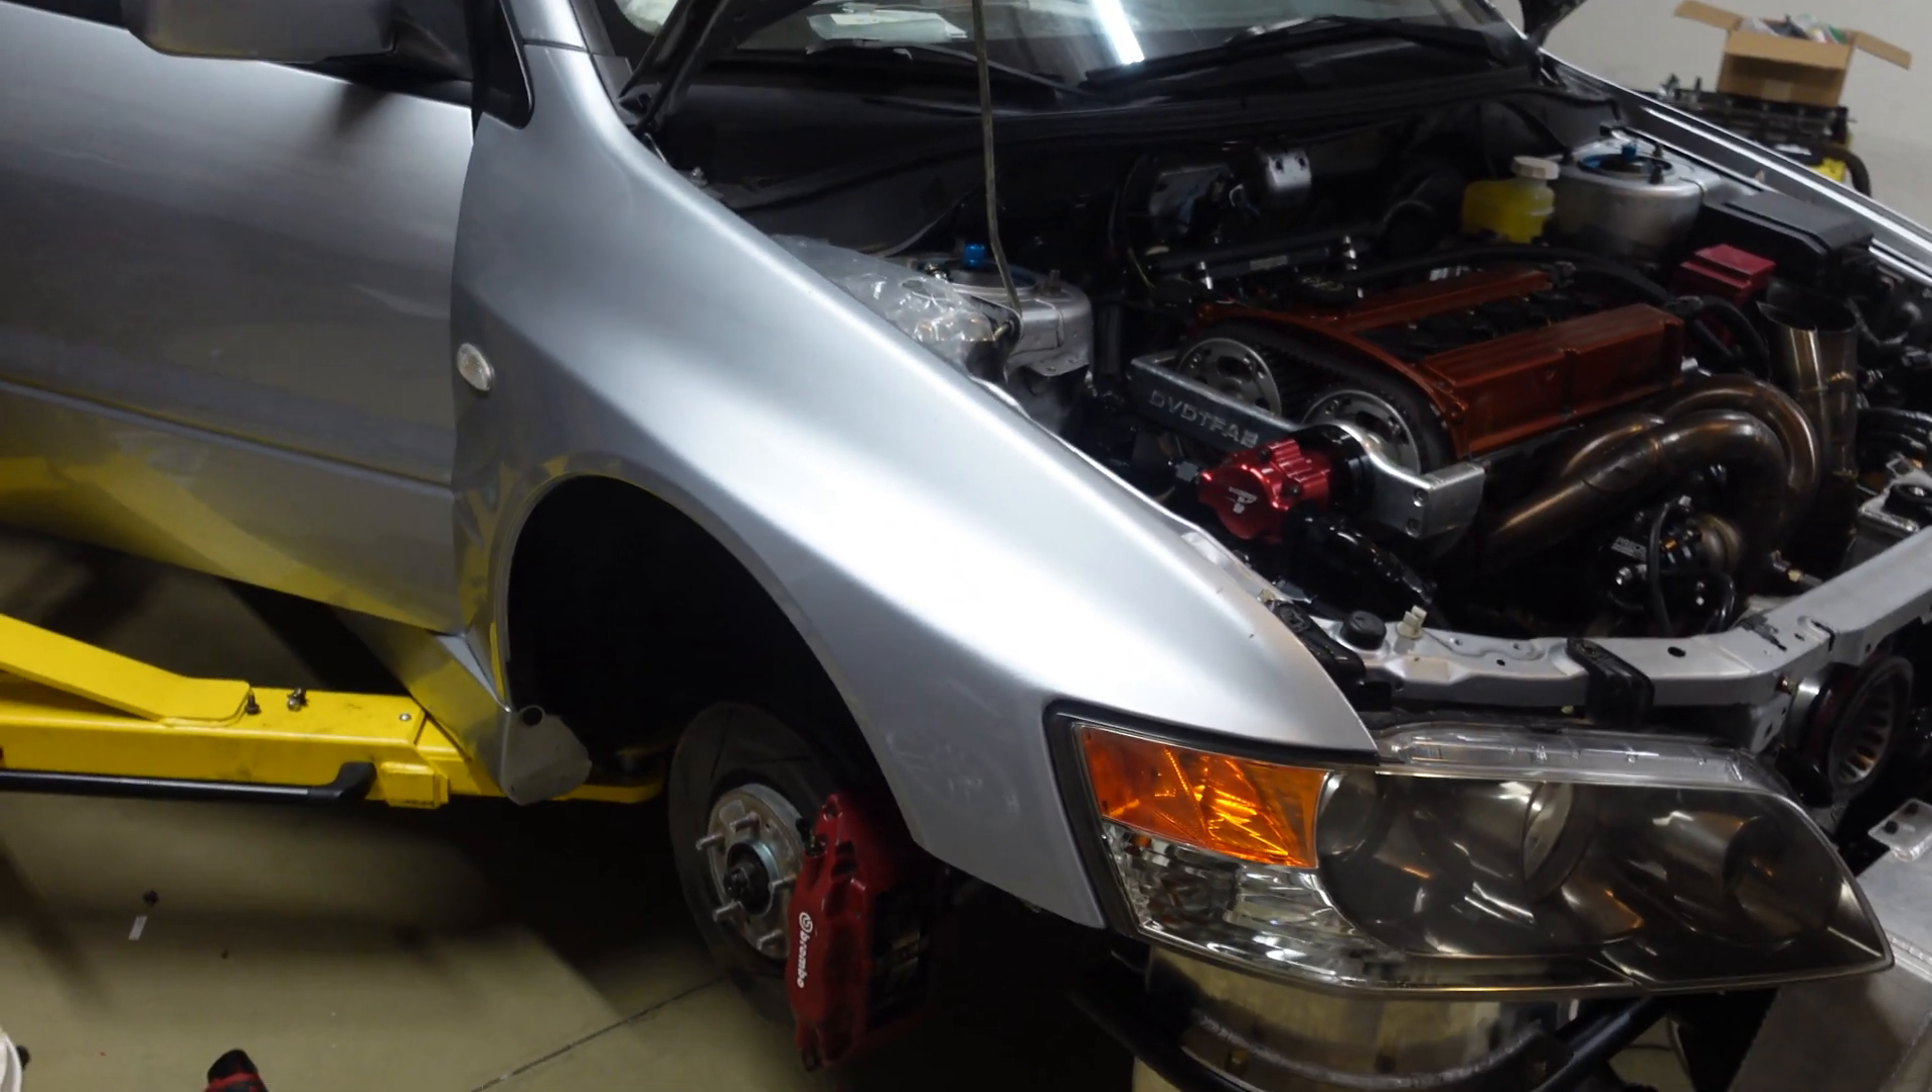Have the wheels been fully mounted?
No.